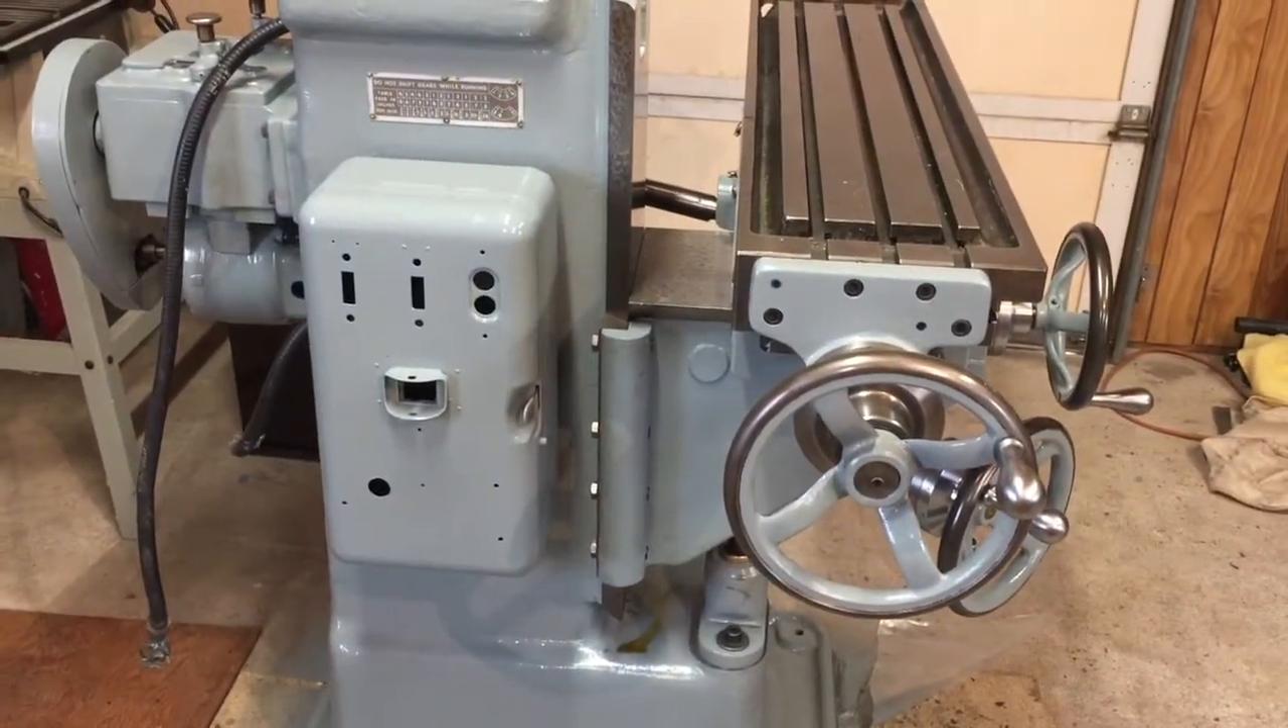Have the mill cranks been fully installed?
Yes.